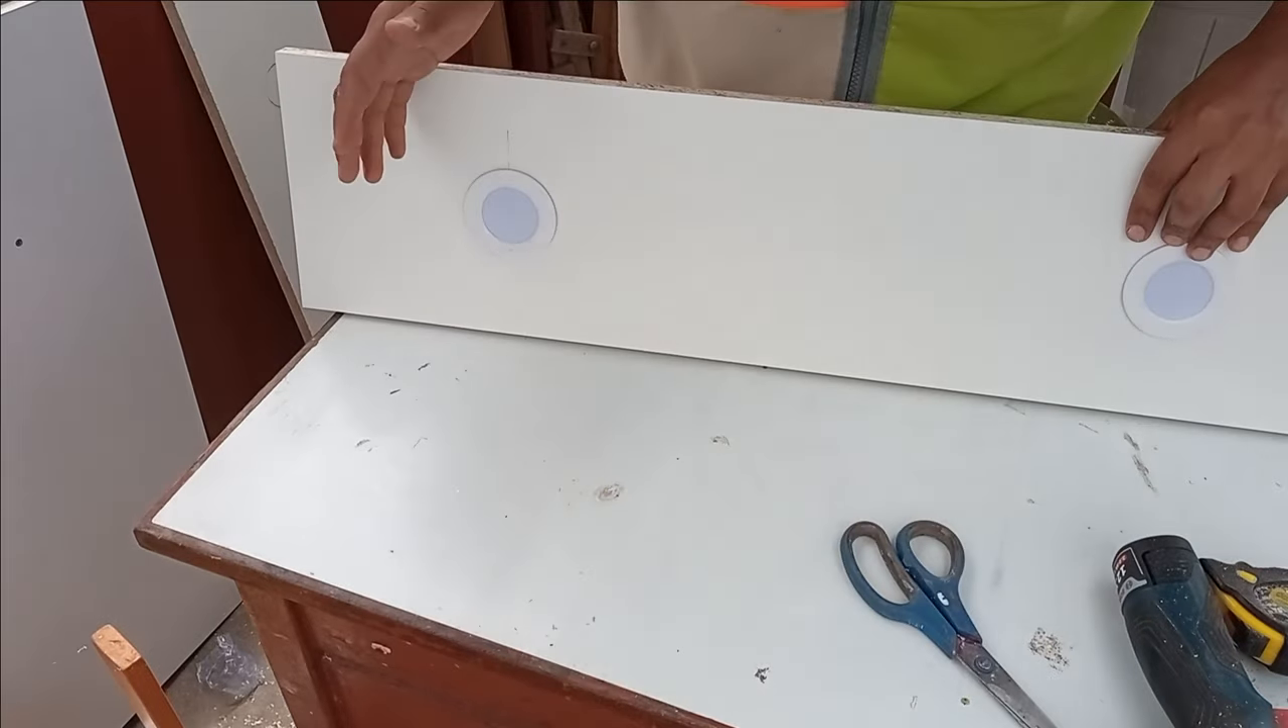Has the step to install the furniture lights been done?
Yes.